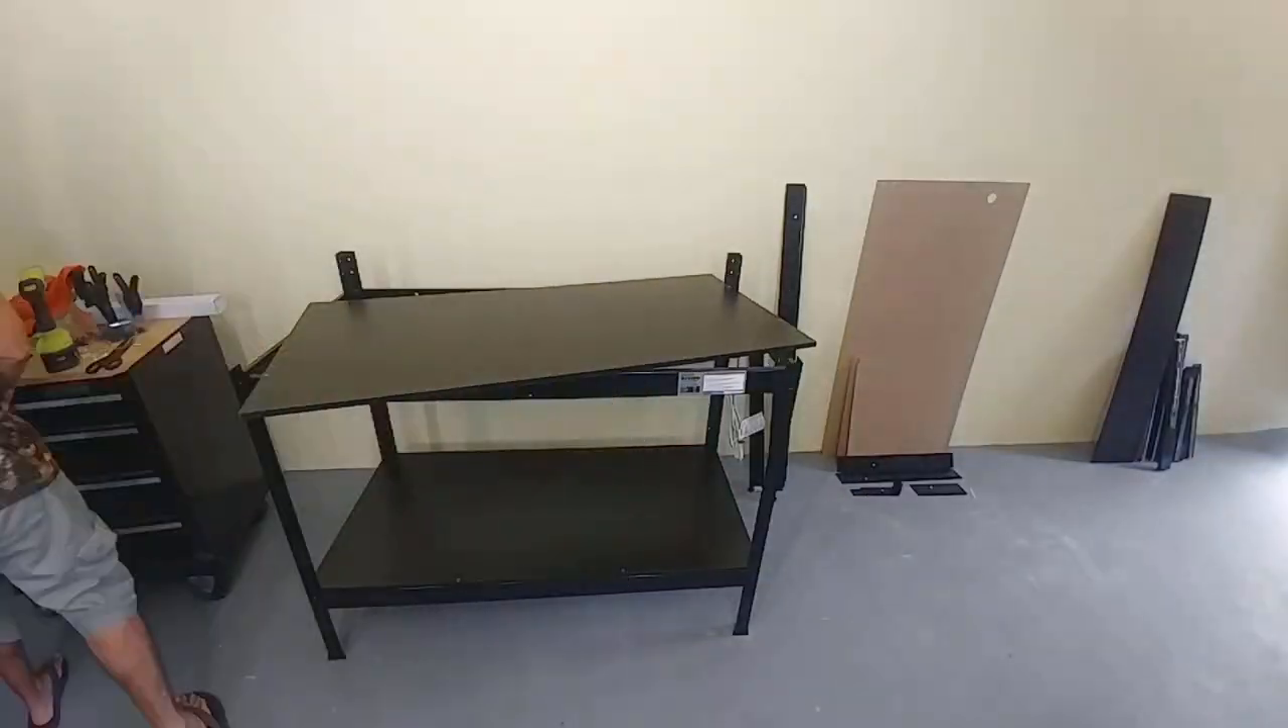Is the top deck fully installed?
No.